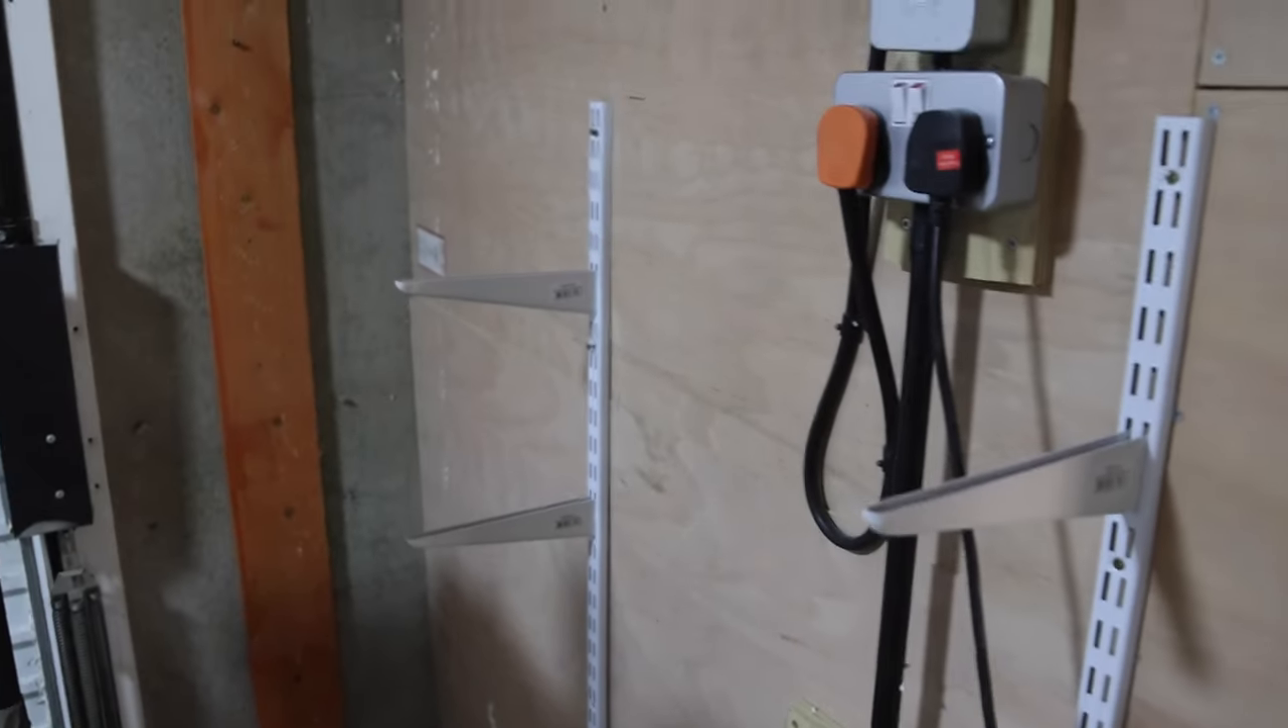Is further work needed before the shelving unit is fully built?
Yes.